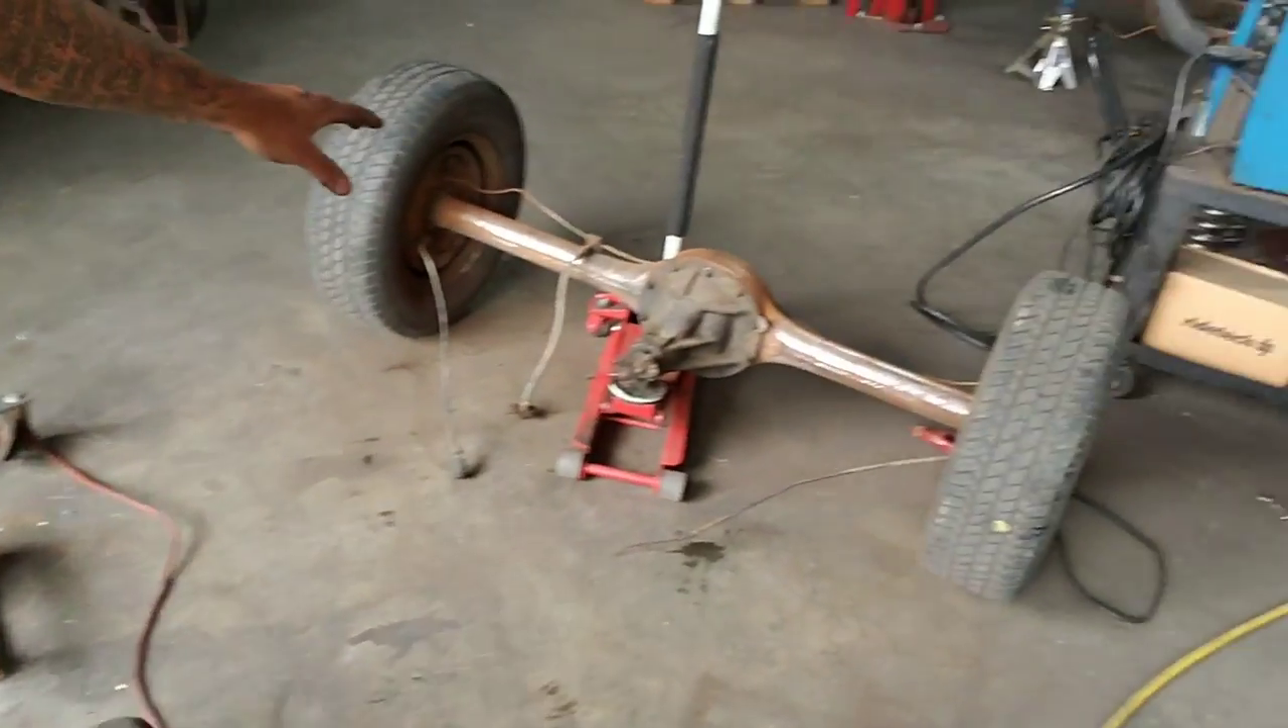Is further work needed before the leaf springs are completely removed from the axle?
No.